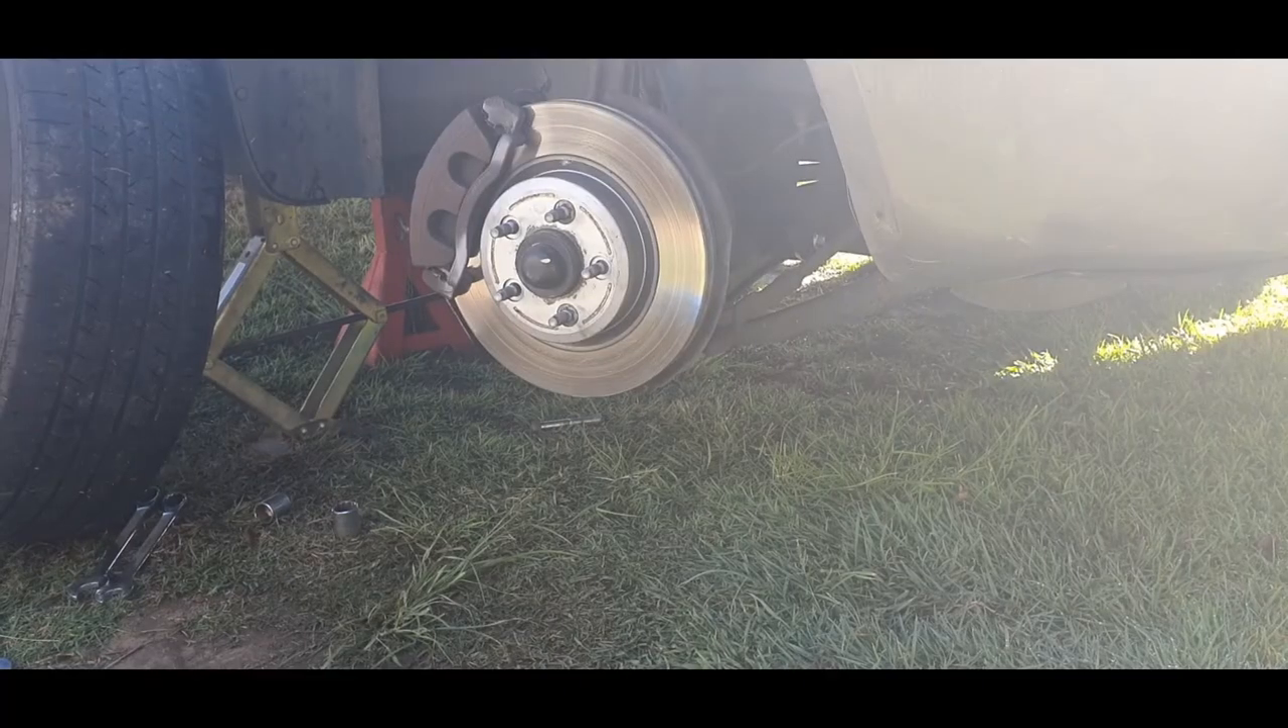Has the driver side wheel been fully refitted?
No.